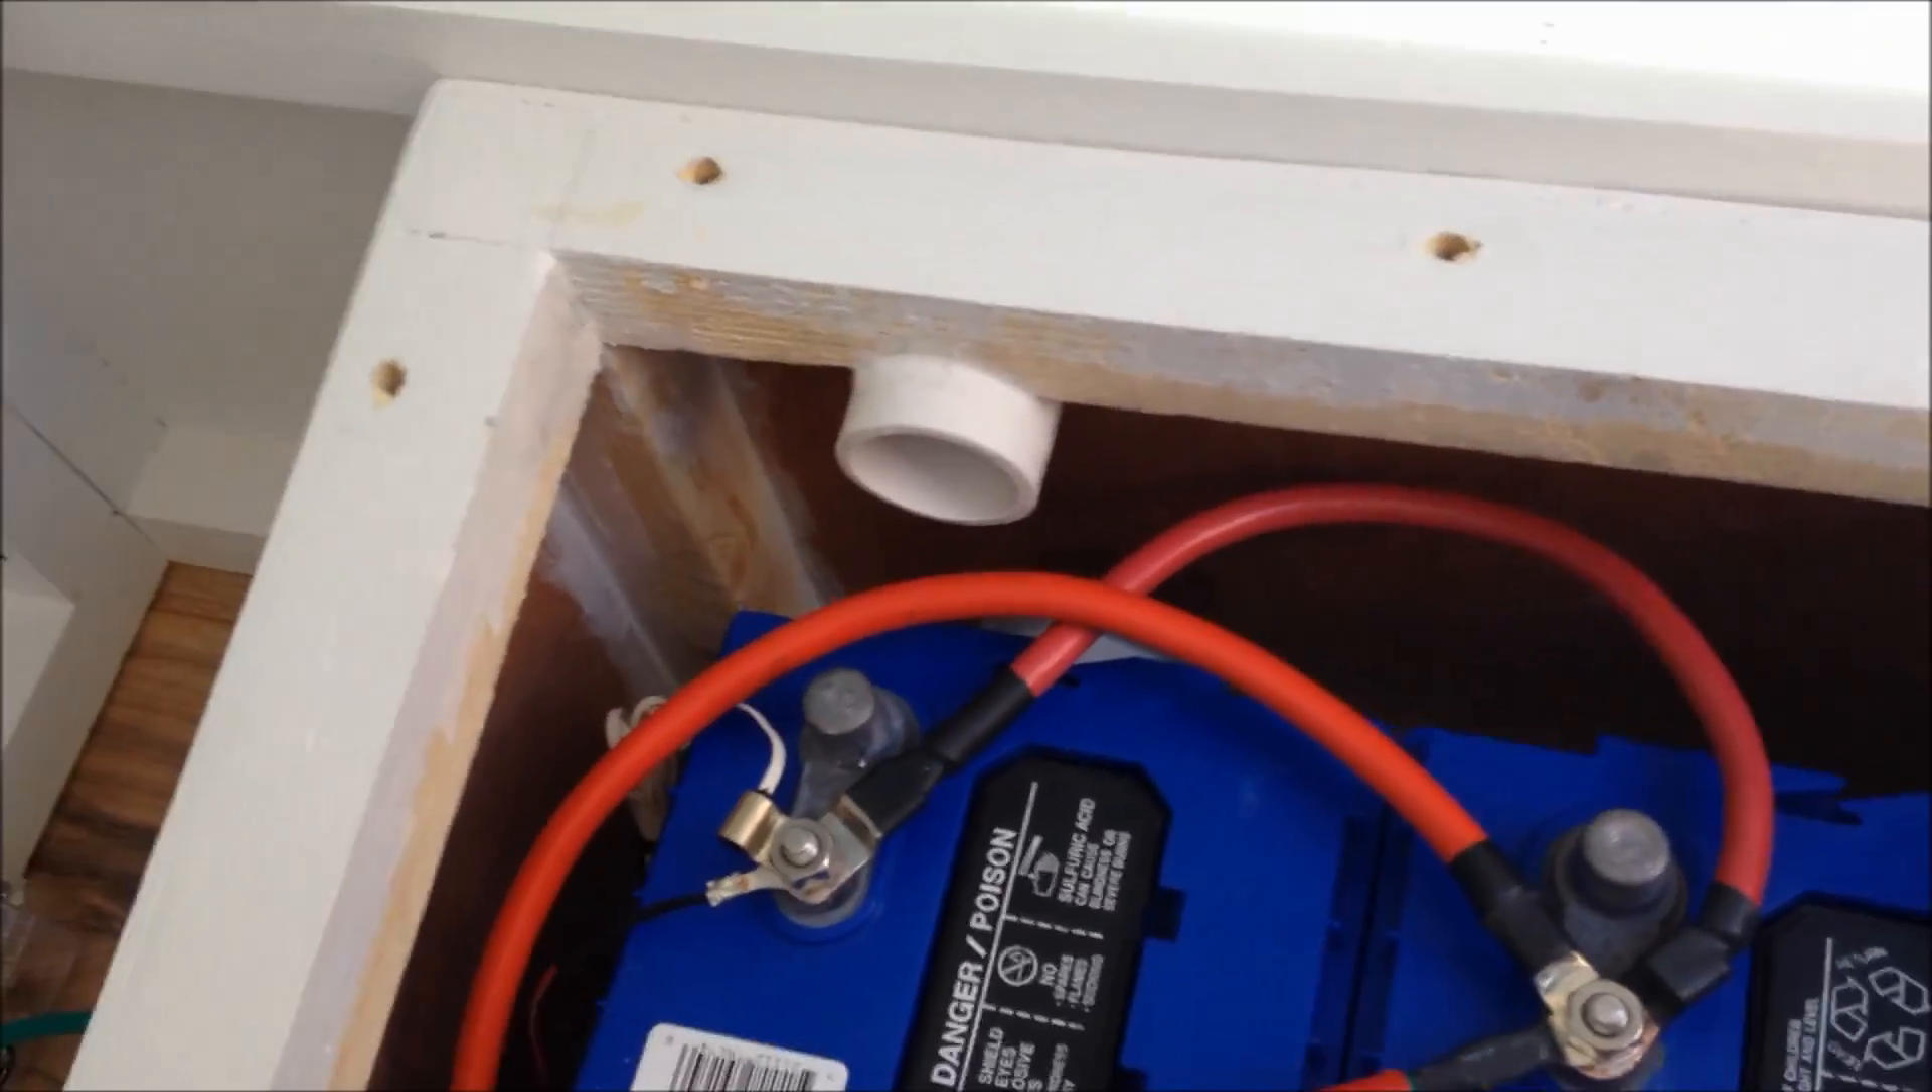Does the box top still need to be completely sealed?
Yes.